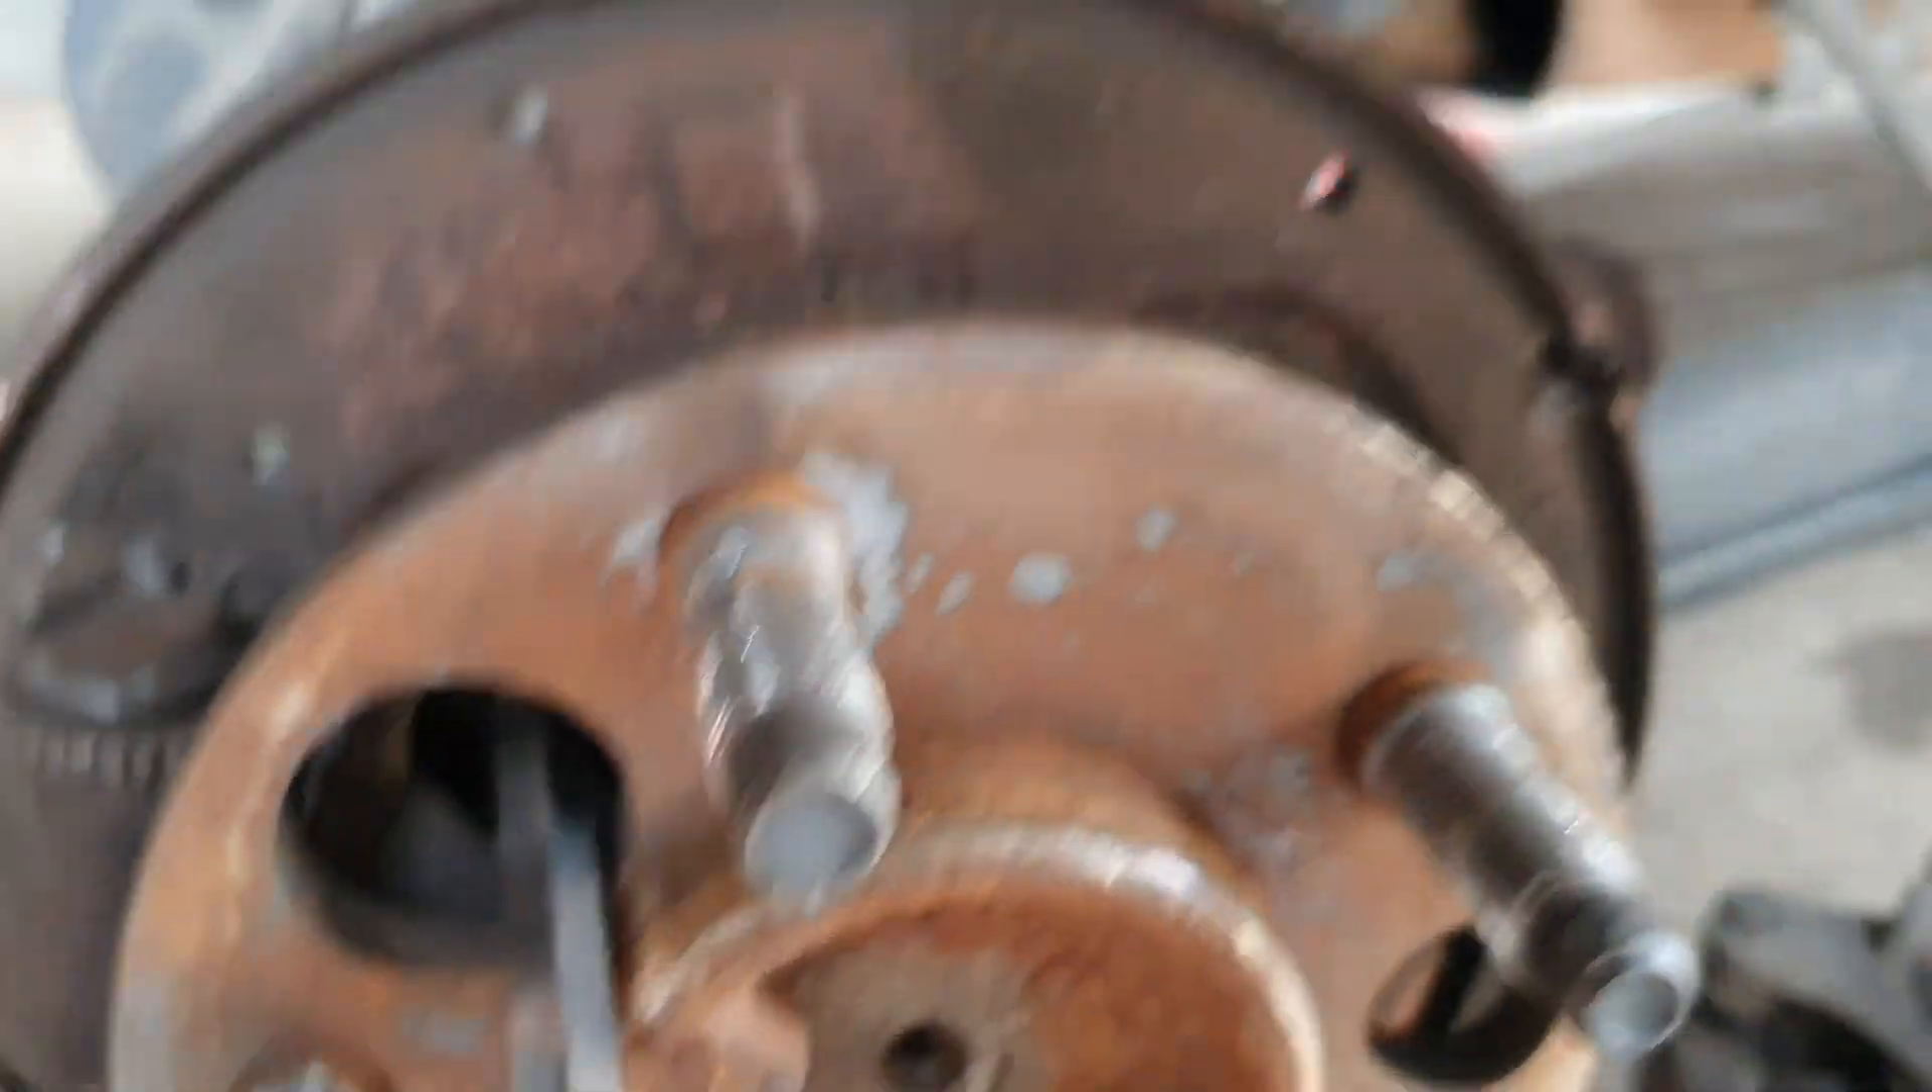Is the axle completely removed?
No.